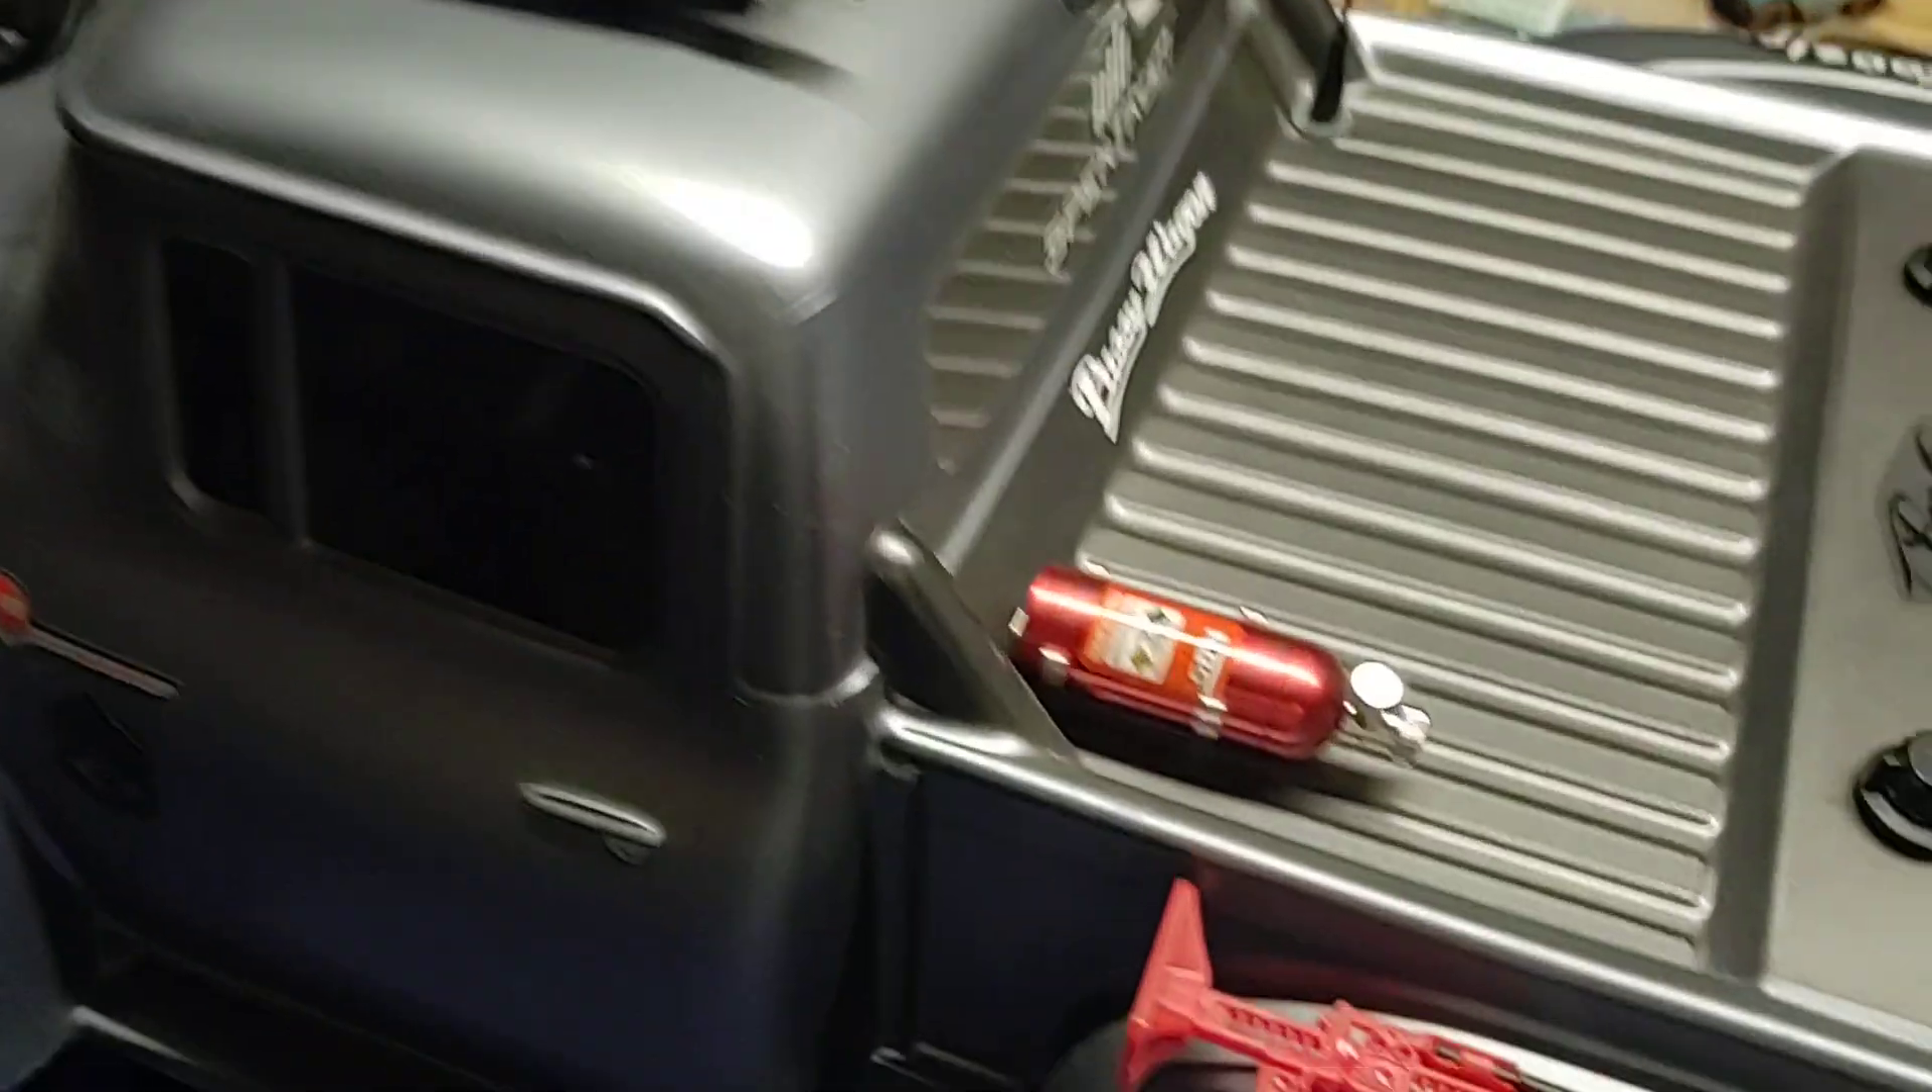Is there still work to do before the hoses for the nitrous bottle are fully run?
Yes.